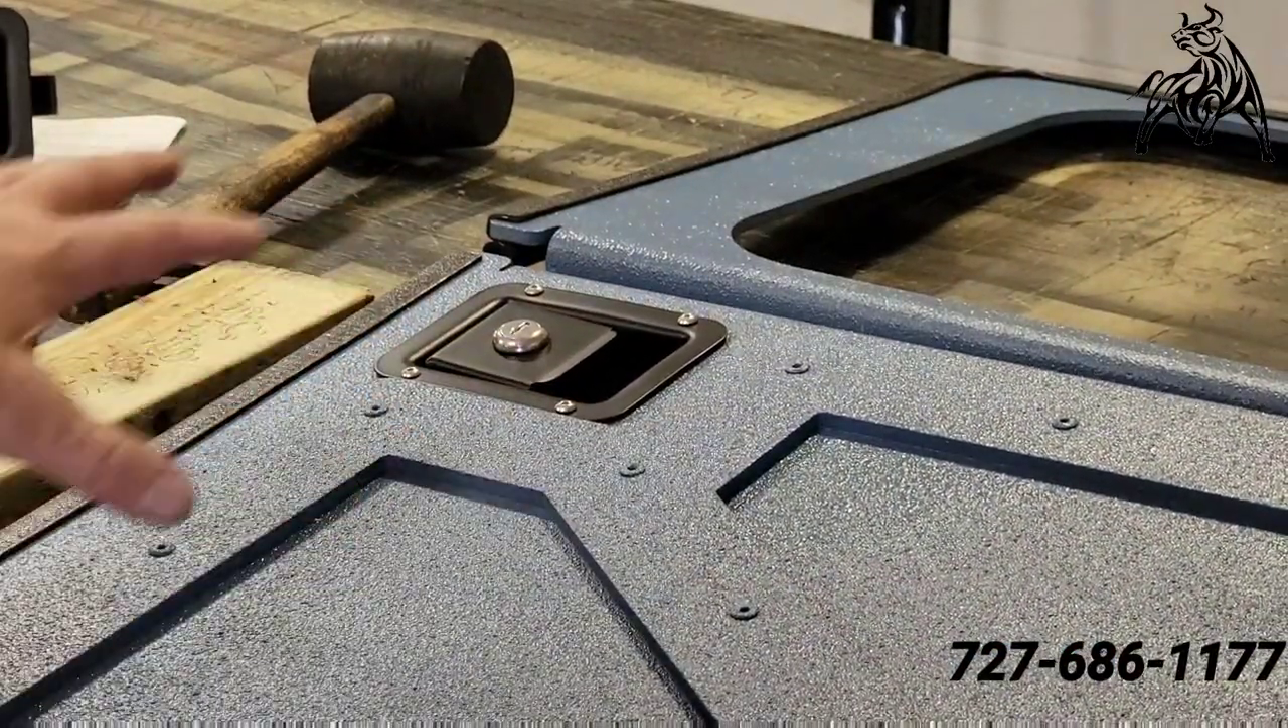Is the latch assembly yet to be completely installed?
No.